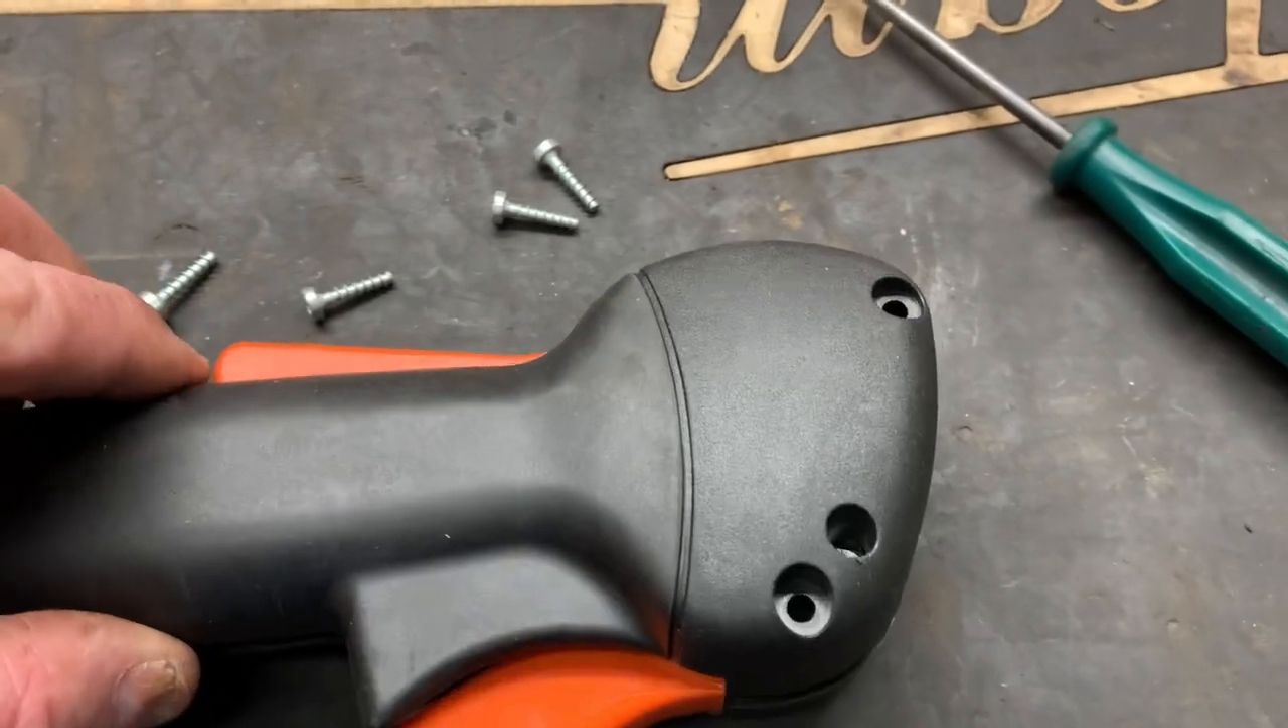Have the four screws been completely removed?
Yes.